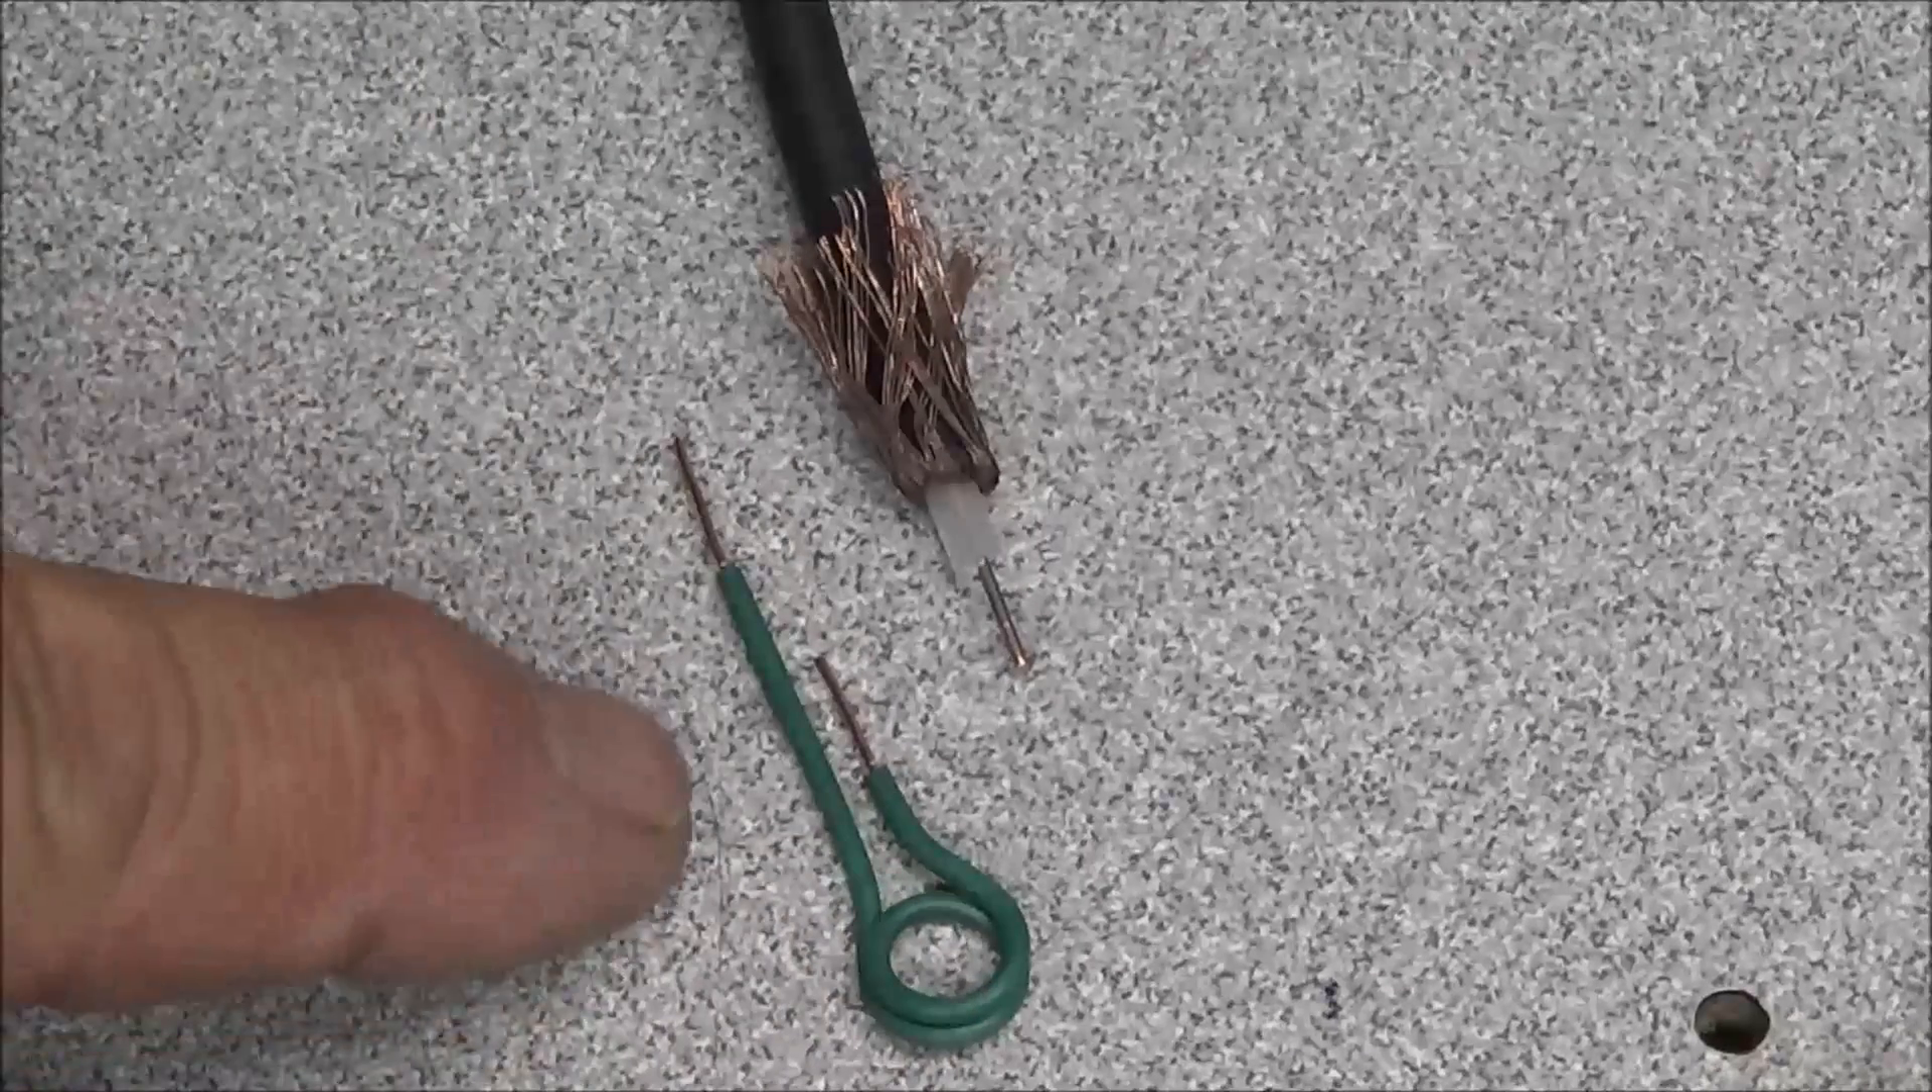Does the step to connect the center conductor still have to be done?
Yes.